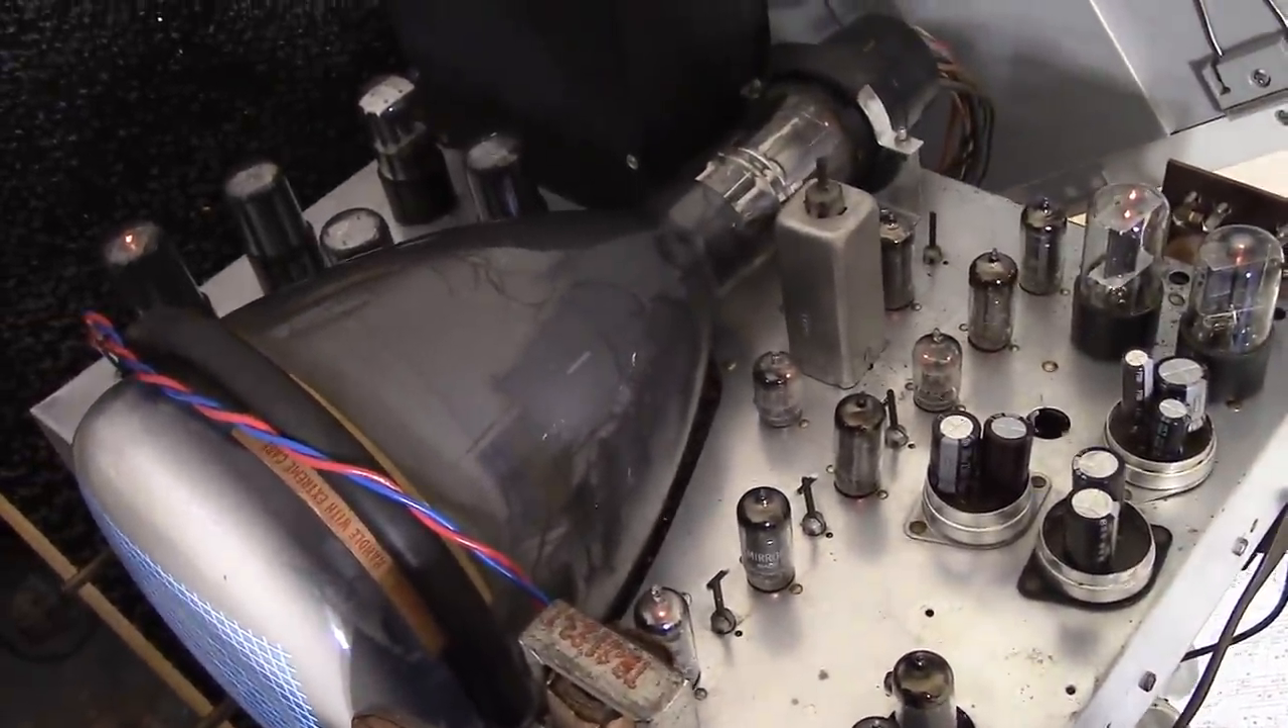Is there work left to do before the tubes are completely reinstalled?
No.